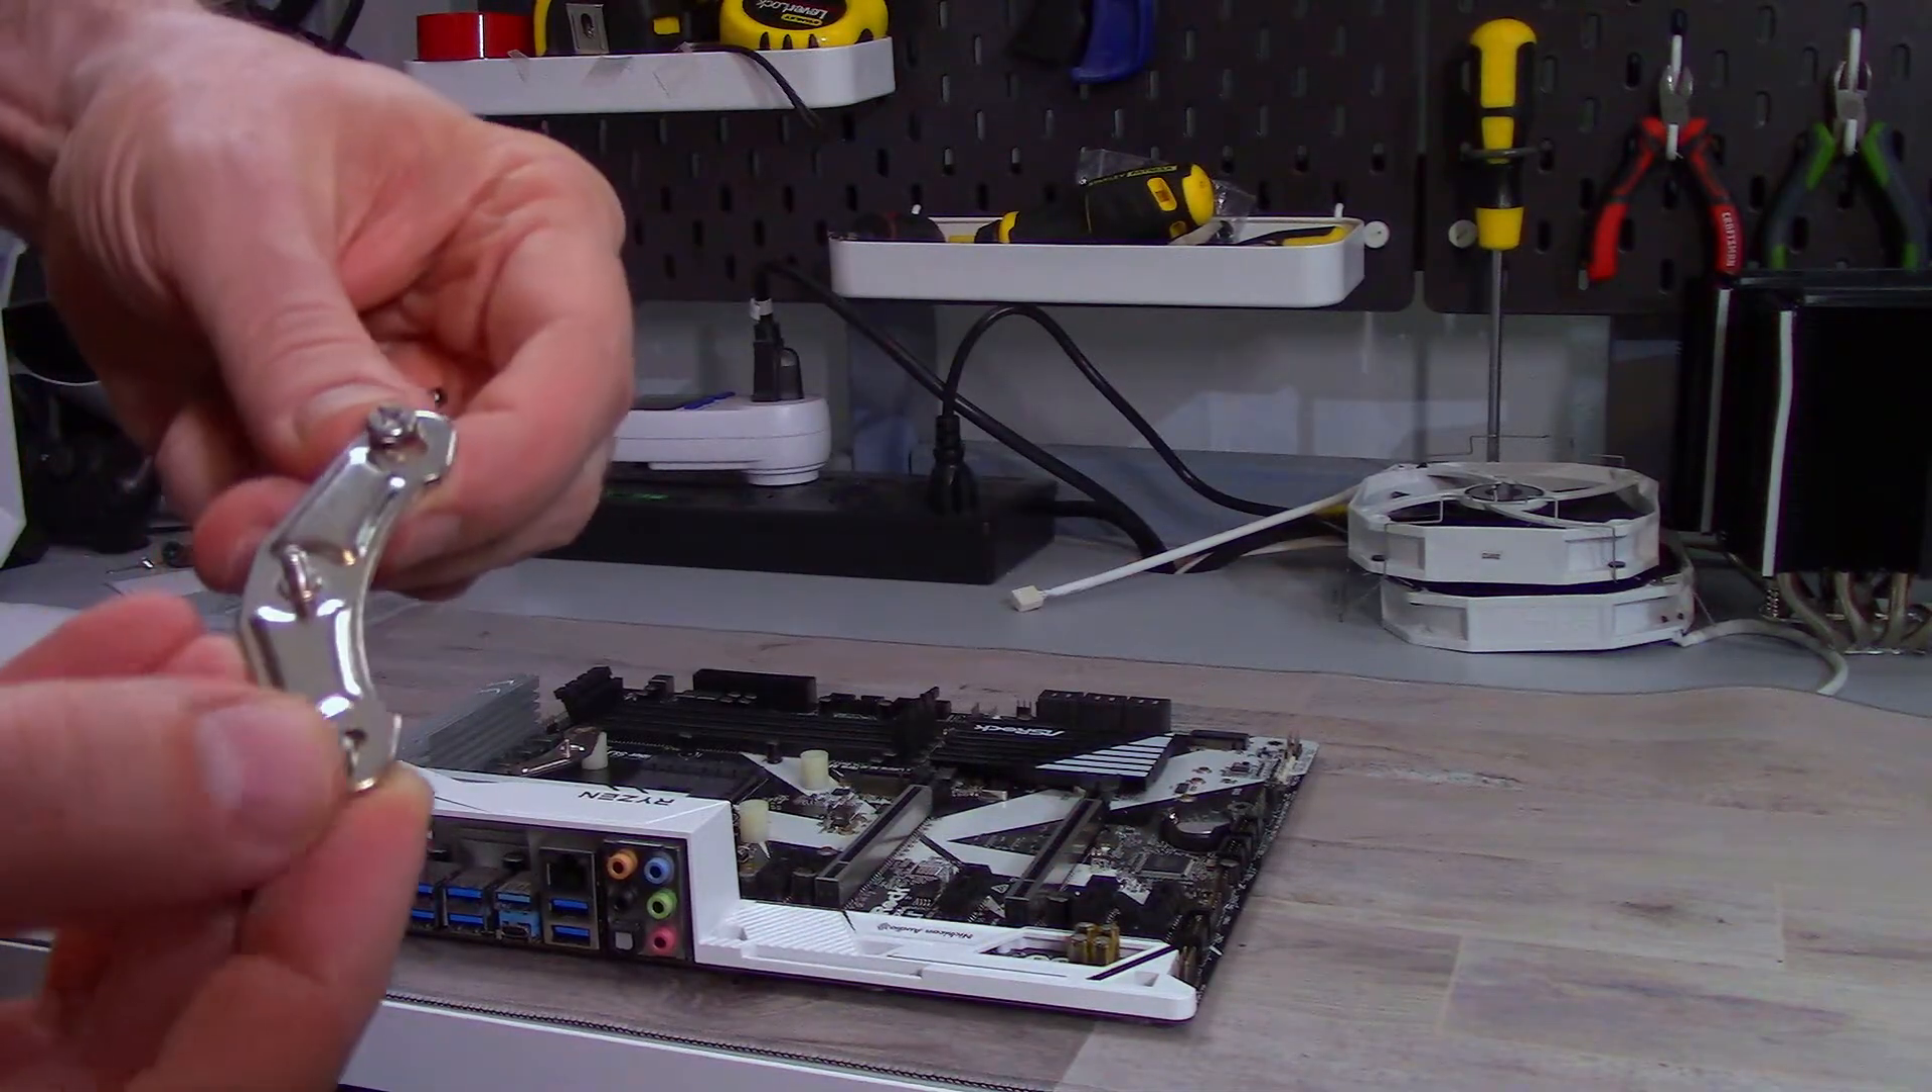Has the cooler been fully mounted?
No.